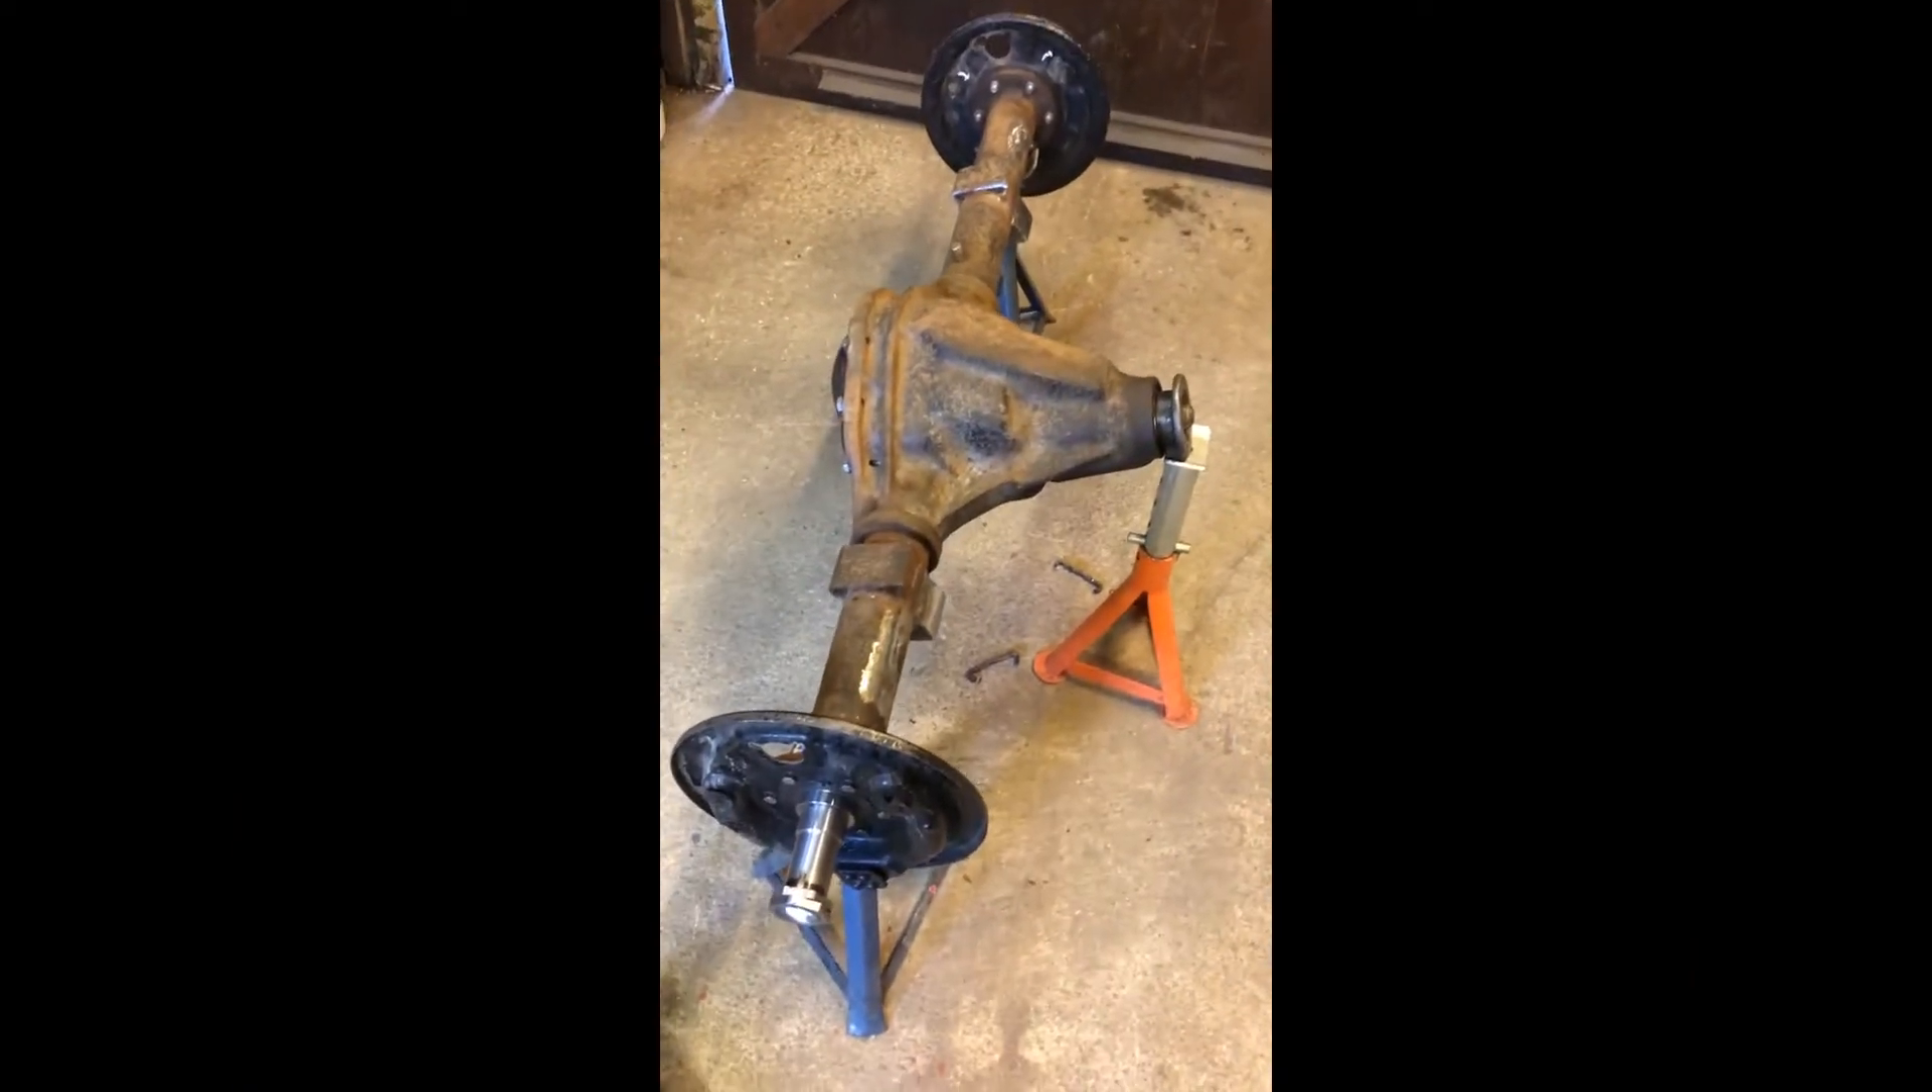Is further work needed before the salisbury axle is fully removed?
No.